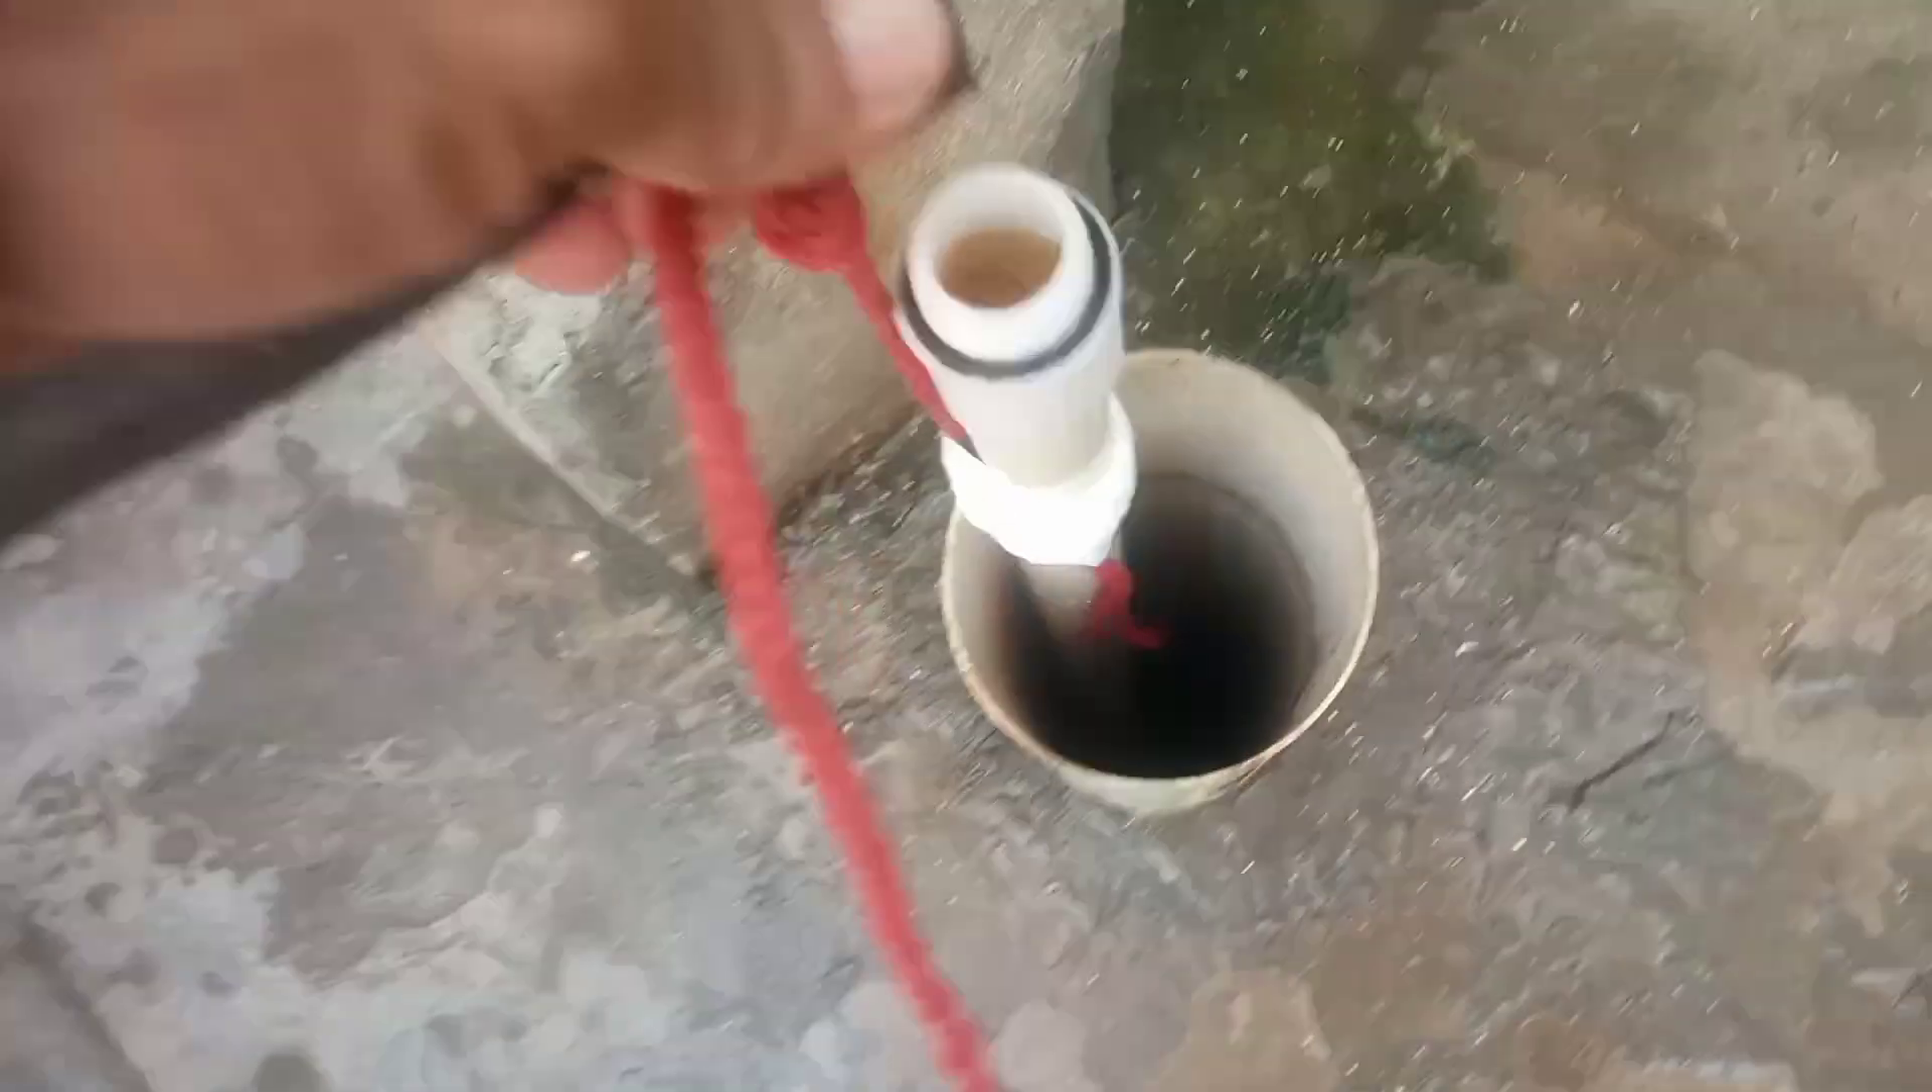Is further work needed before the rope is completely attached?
No.